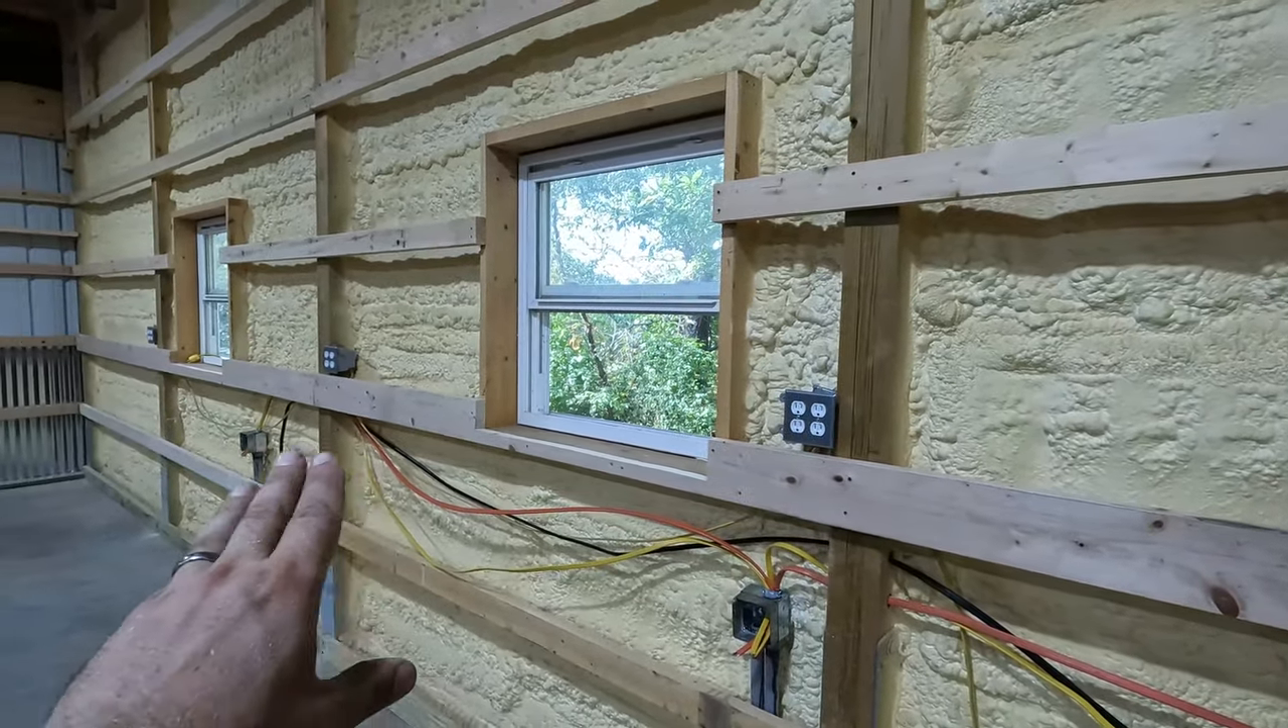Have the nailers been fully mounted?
Yes.